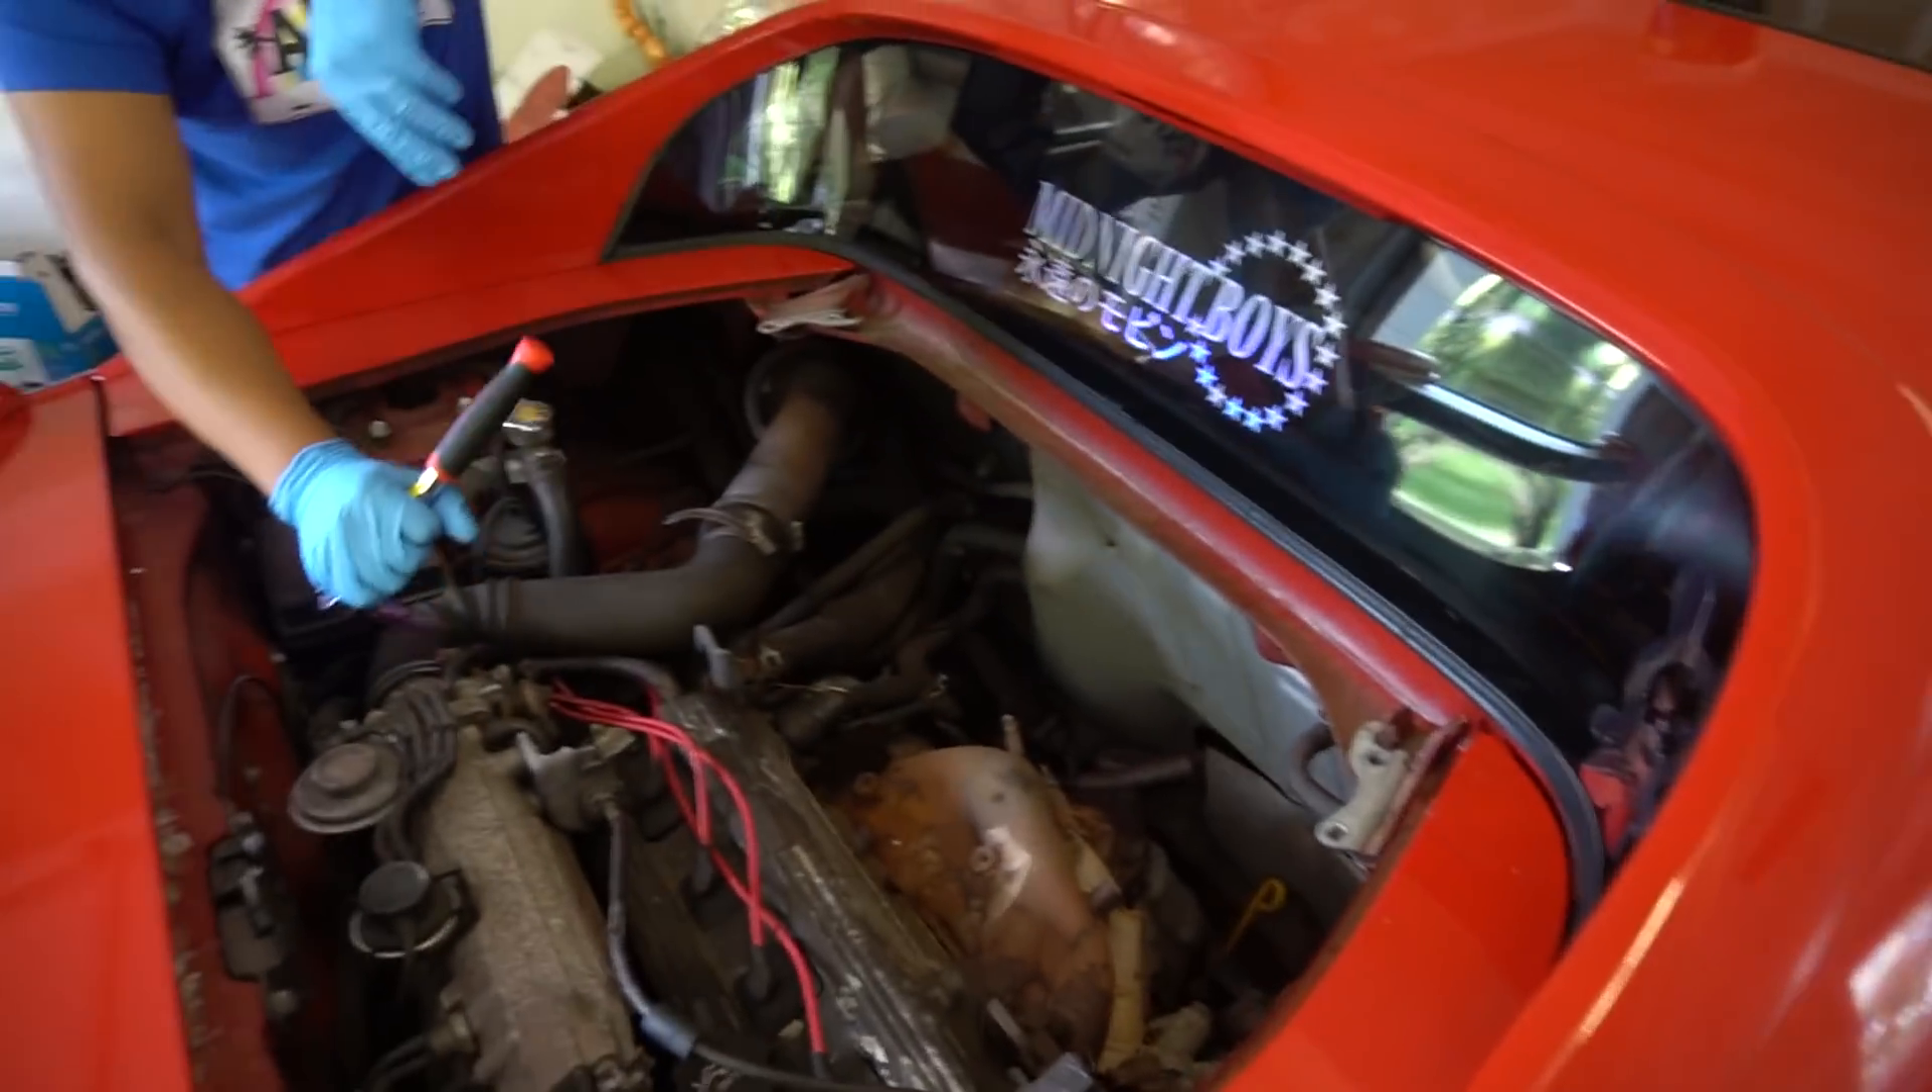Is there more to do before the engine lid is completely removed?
No.